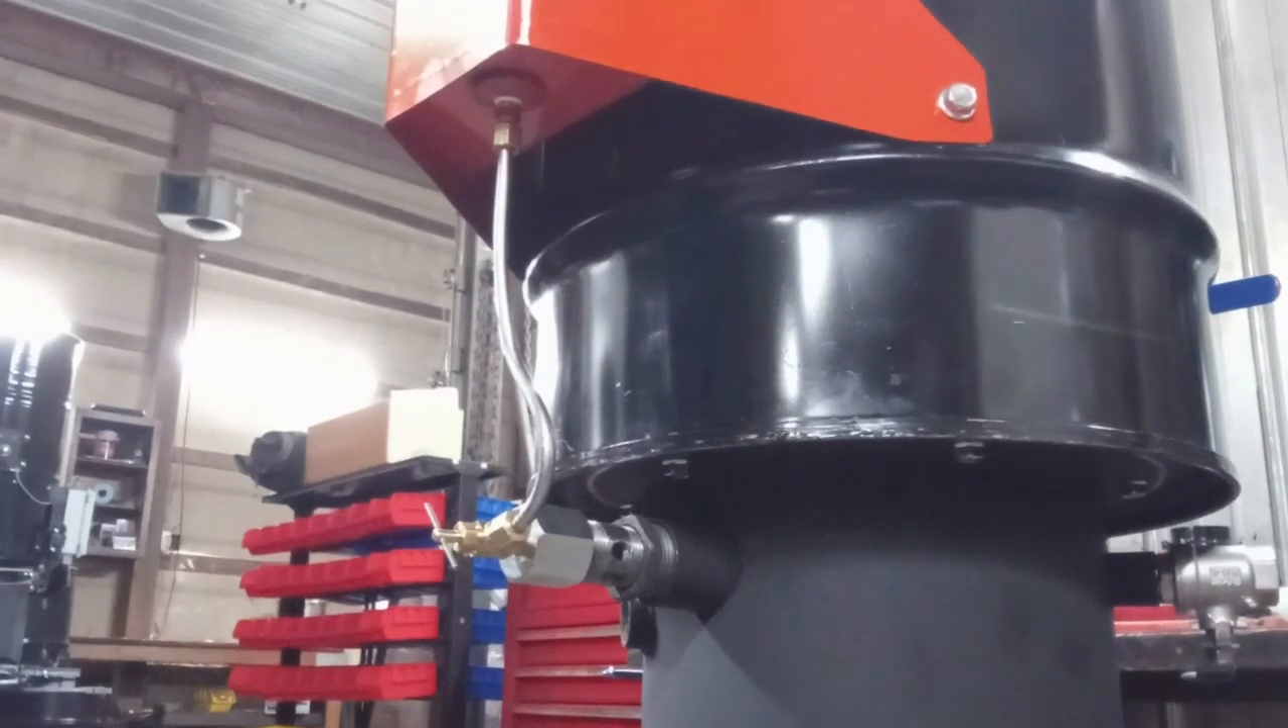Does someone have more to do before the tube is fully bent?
No.